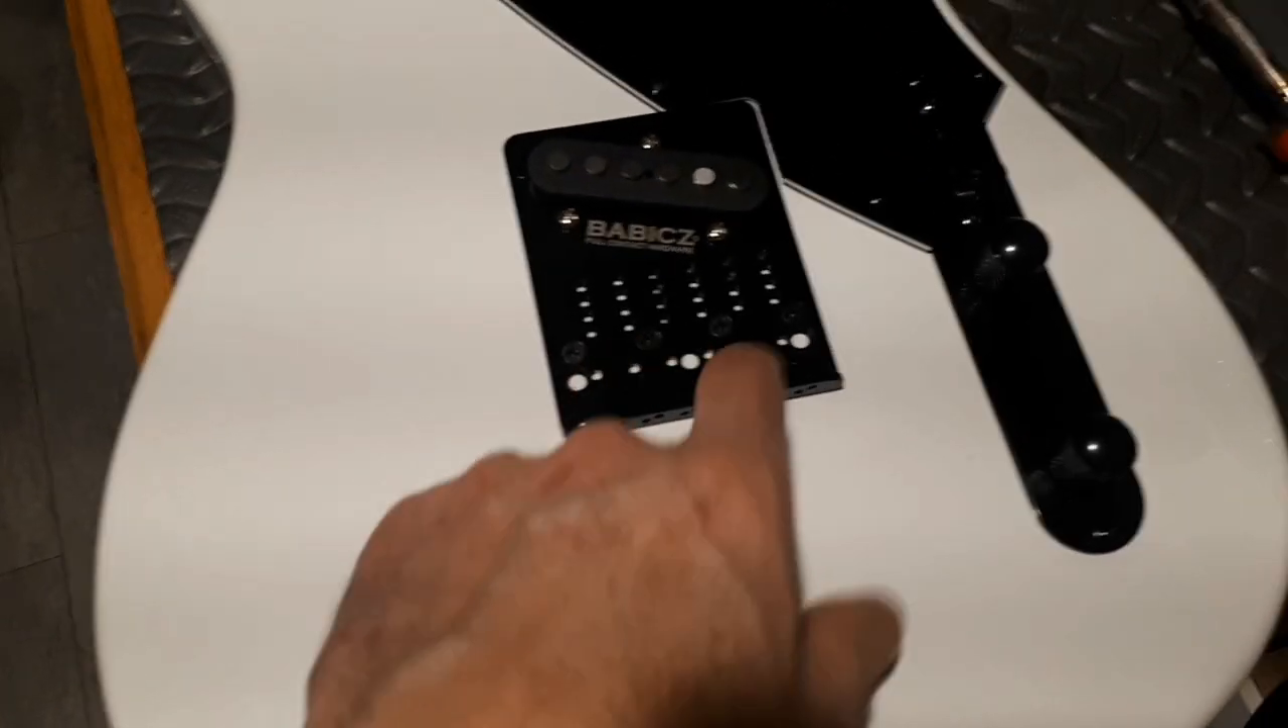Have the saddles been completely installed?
No.